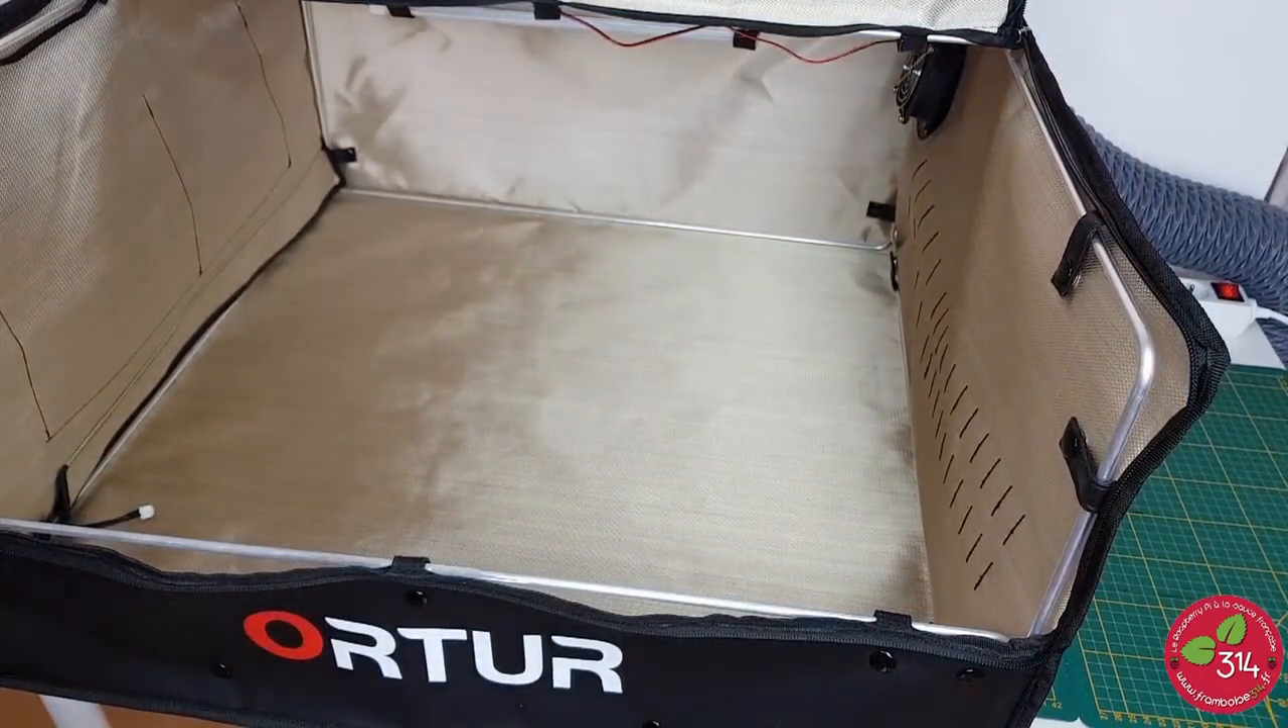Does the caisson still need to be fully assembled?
No.